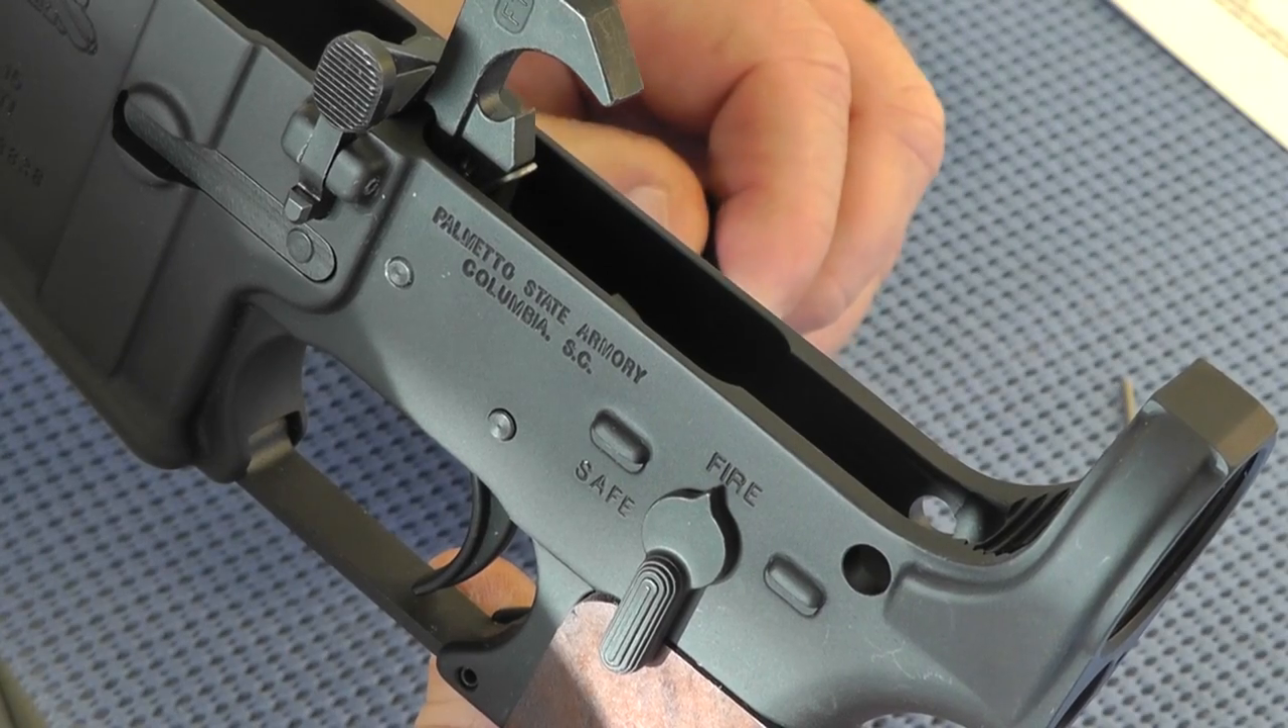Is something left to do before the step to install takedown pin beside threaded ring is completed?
Yes.